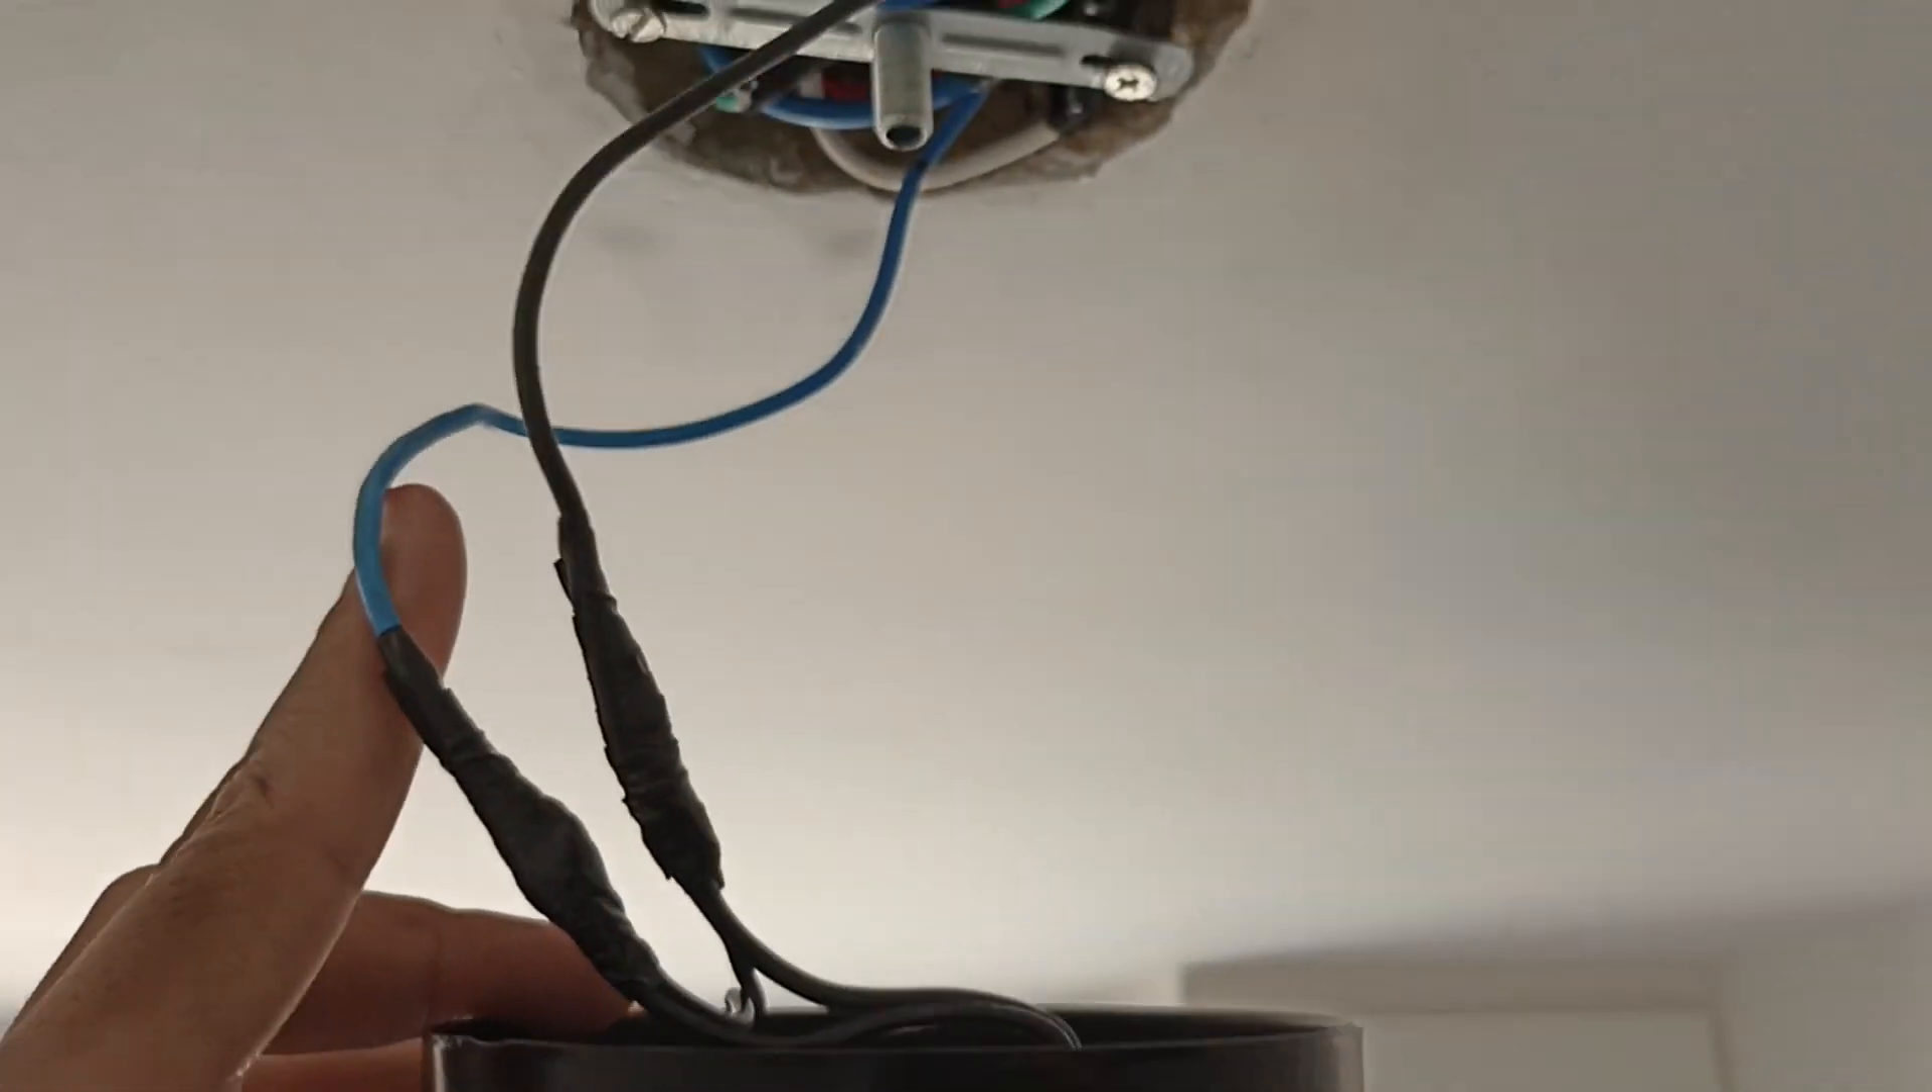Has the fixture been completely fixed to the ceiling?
No.